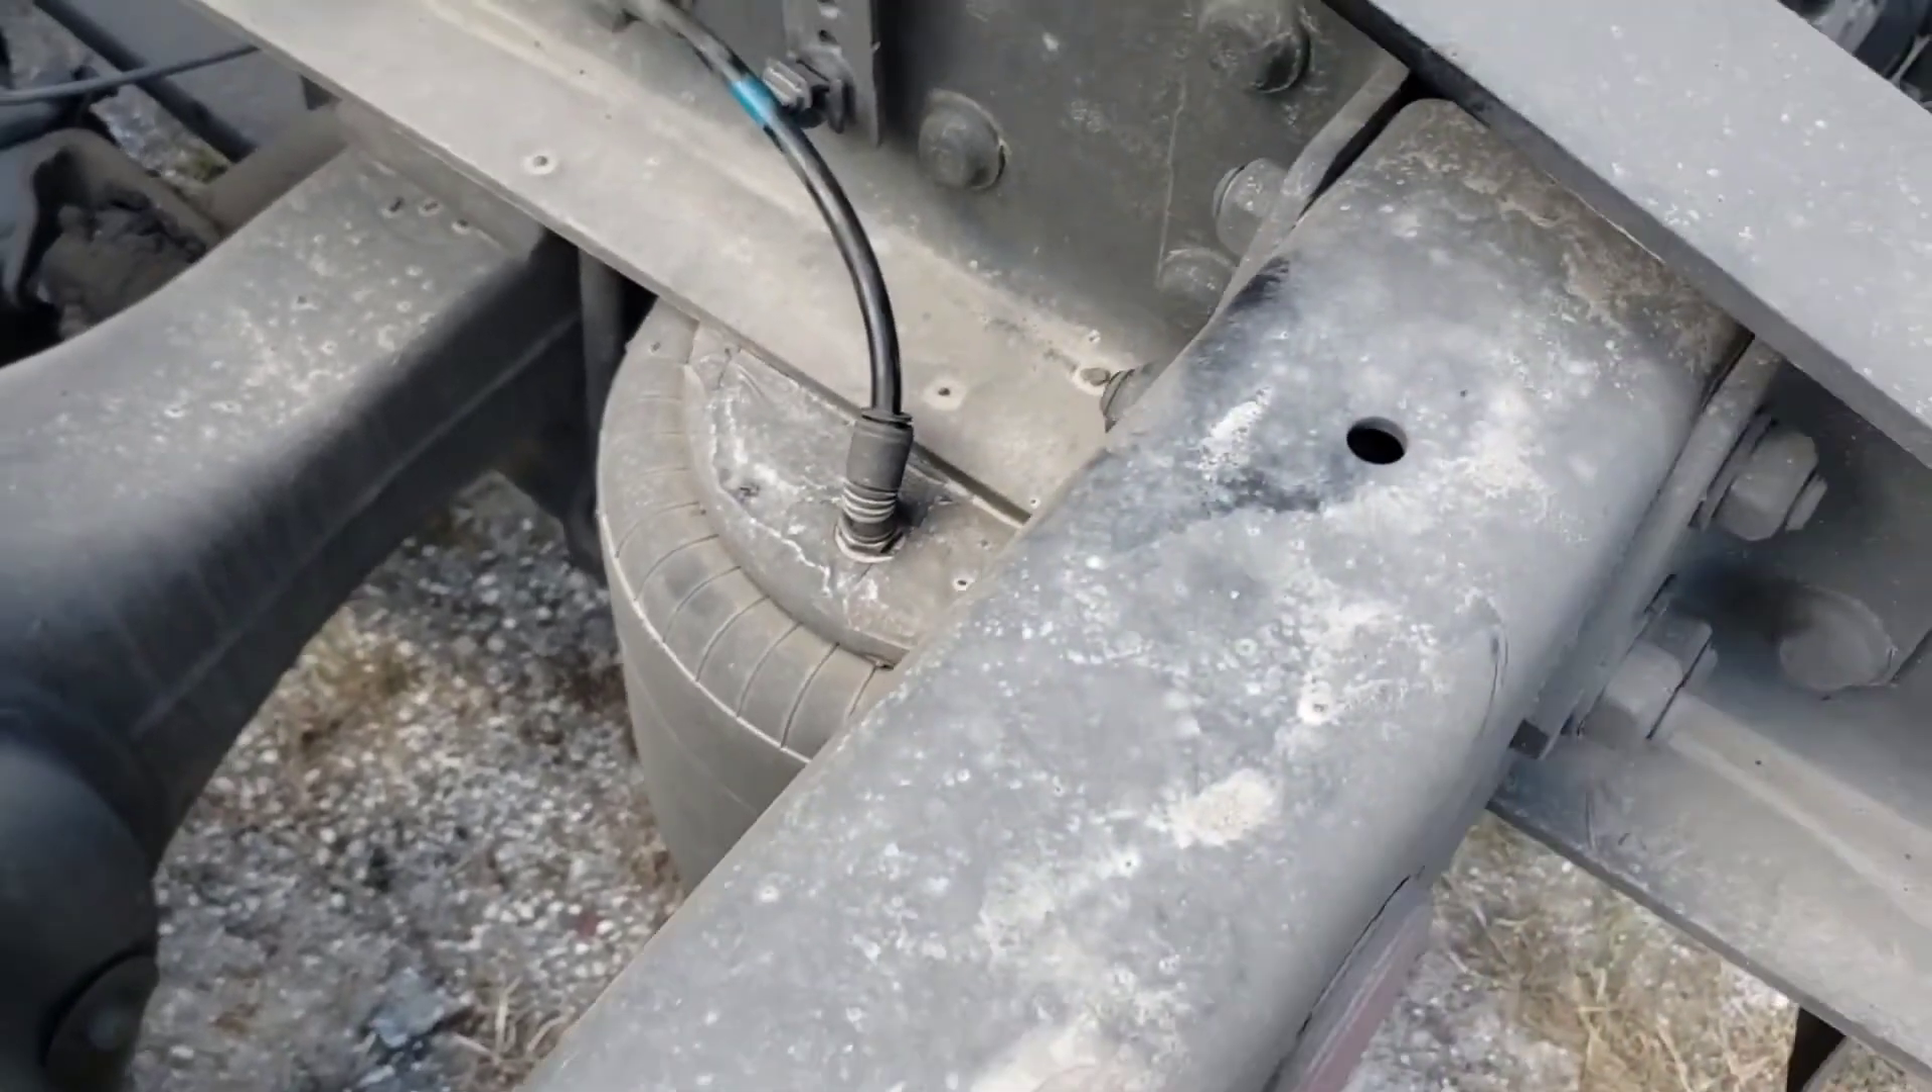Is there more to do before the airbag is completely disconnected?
Yes.